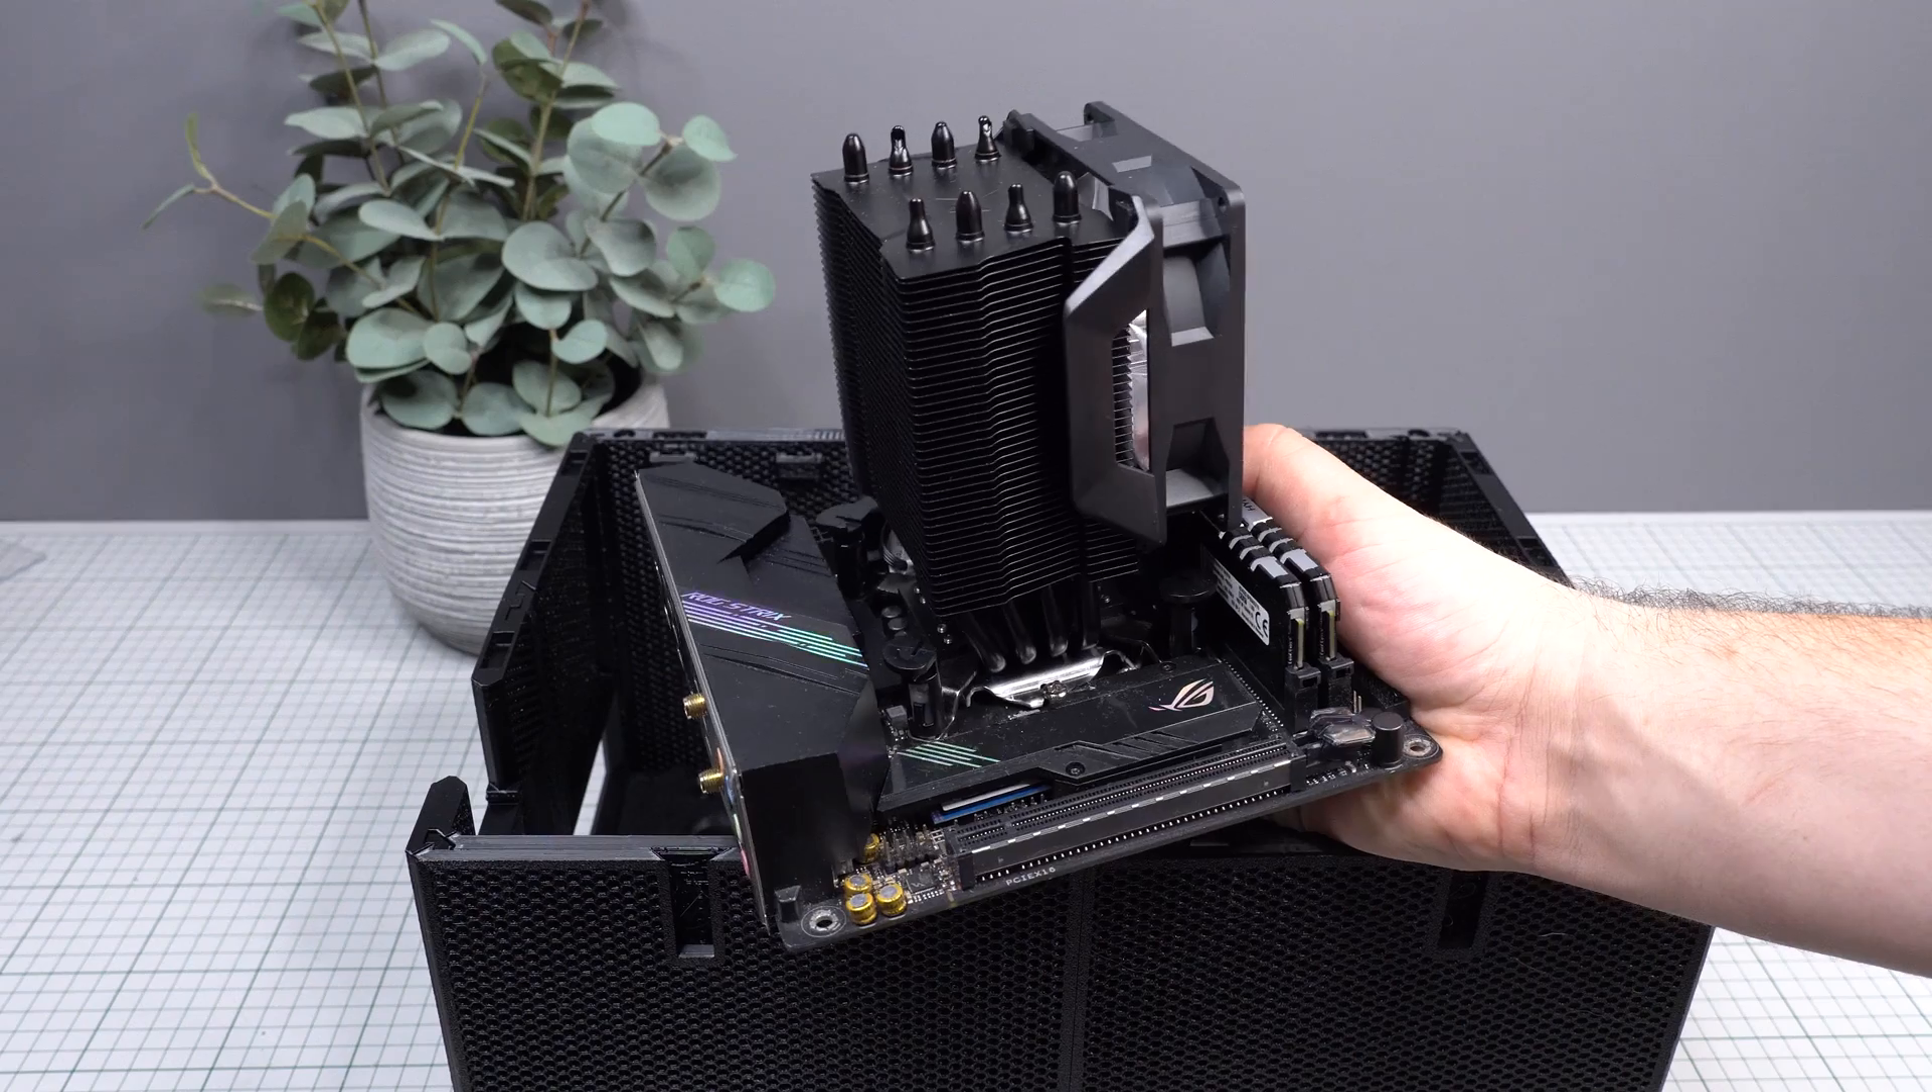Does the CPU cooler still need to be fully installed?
No.